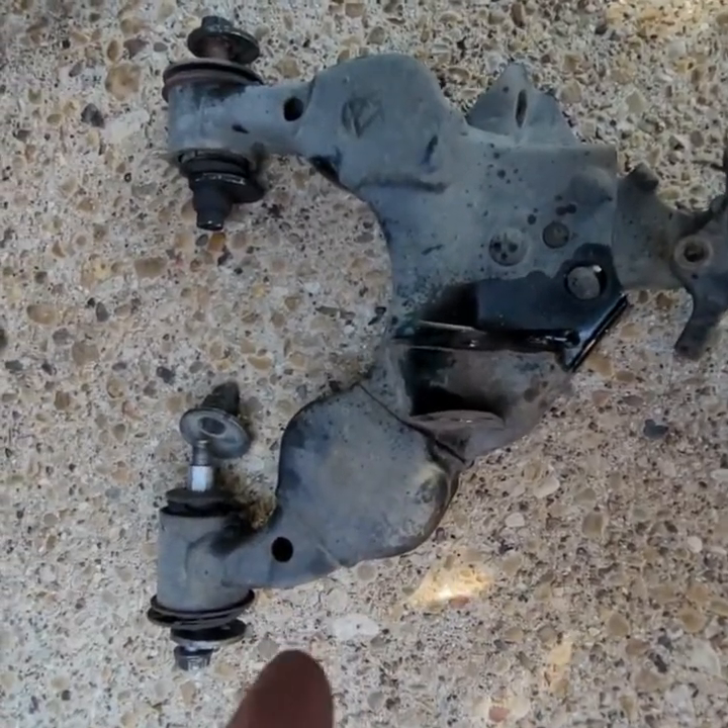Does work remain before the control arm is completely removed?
No.